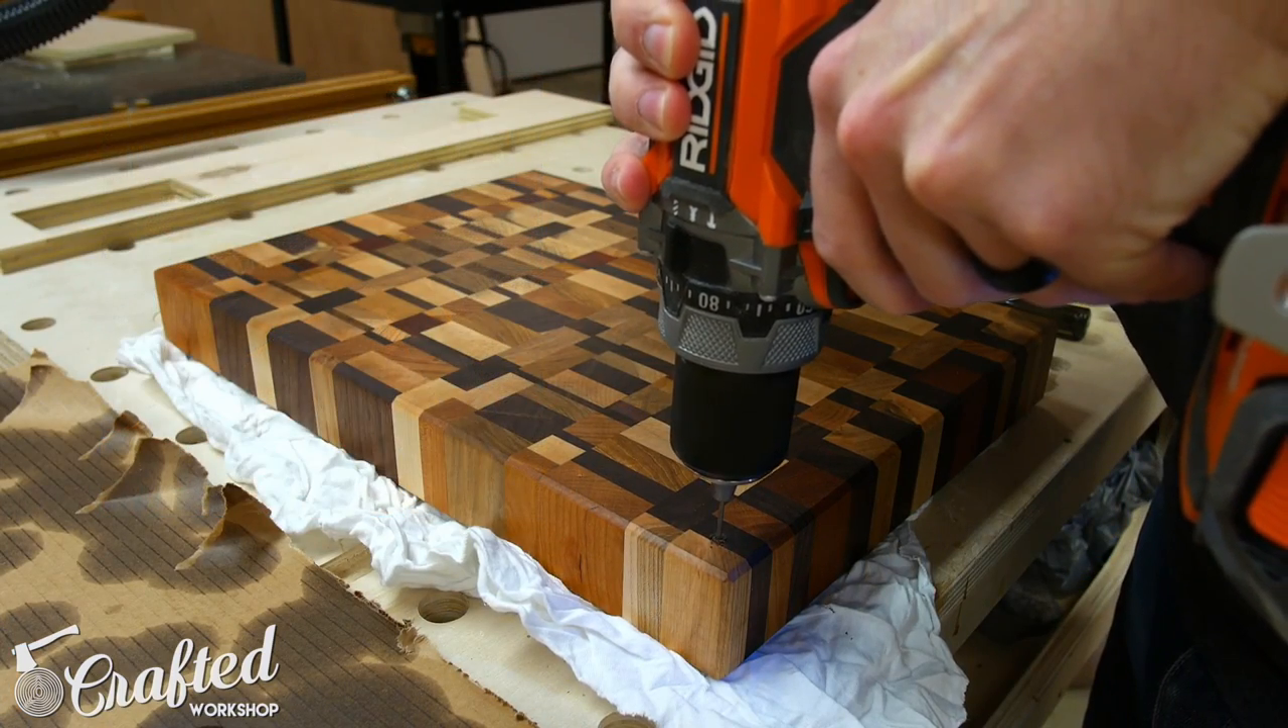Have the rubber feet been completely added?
No.